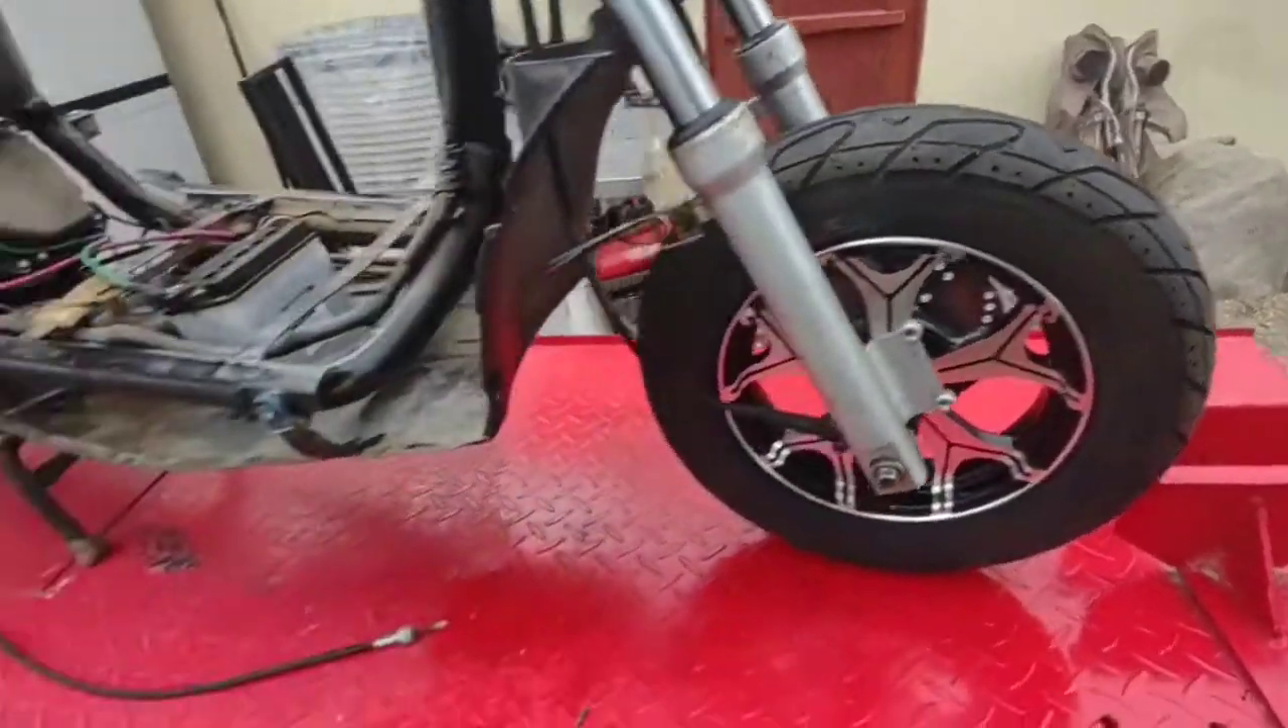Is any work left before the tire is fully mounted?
No.